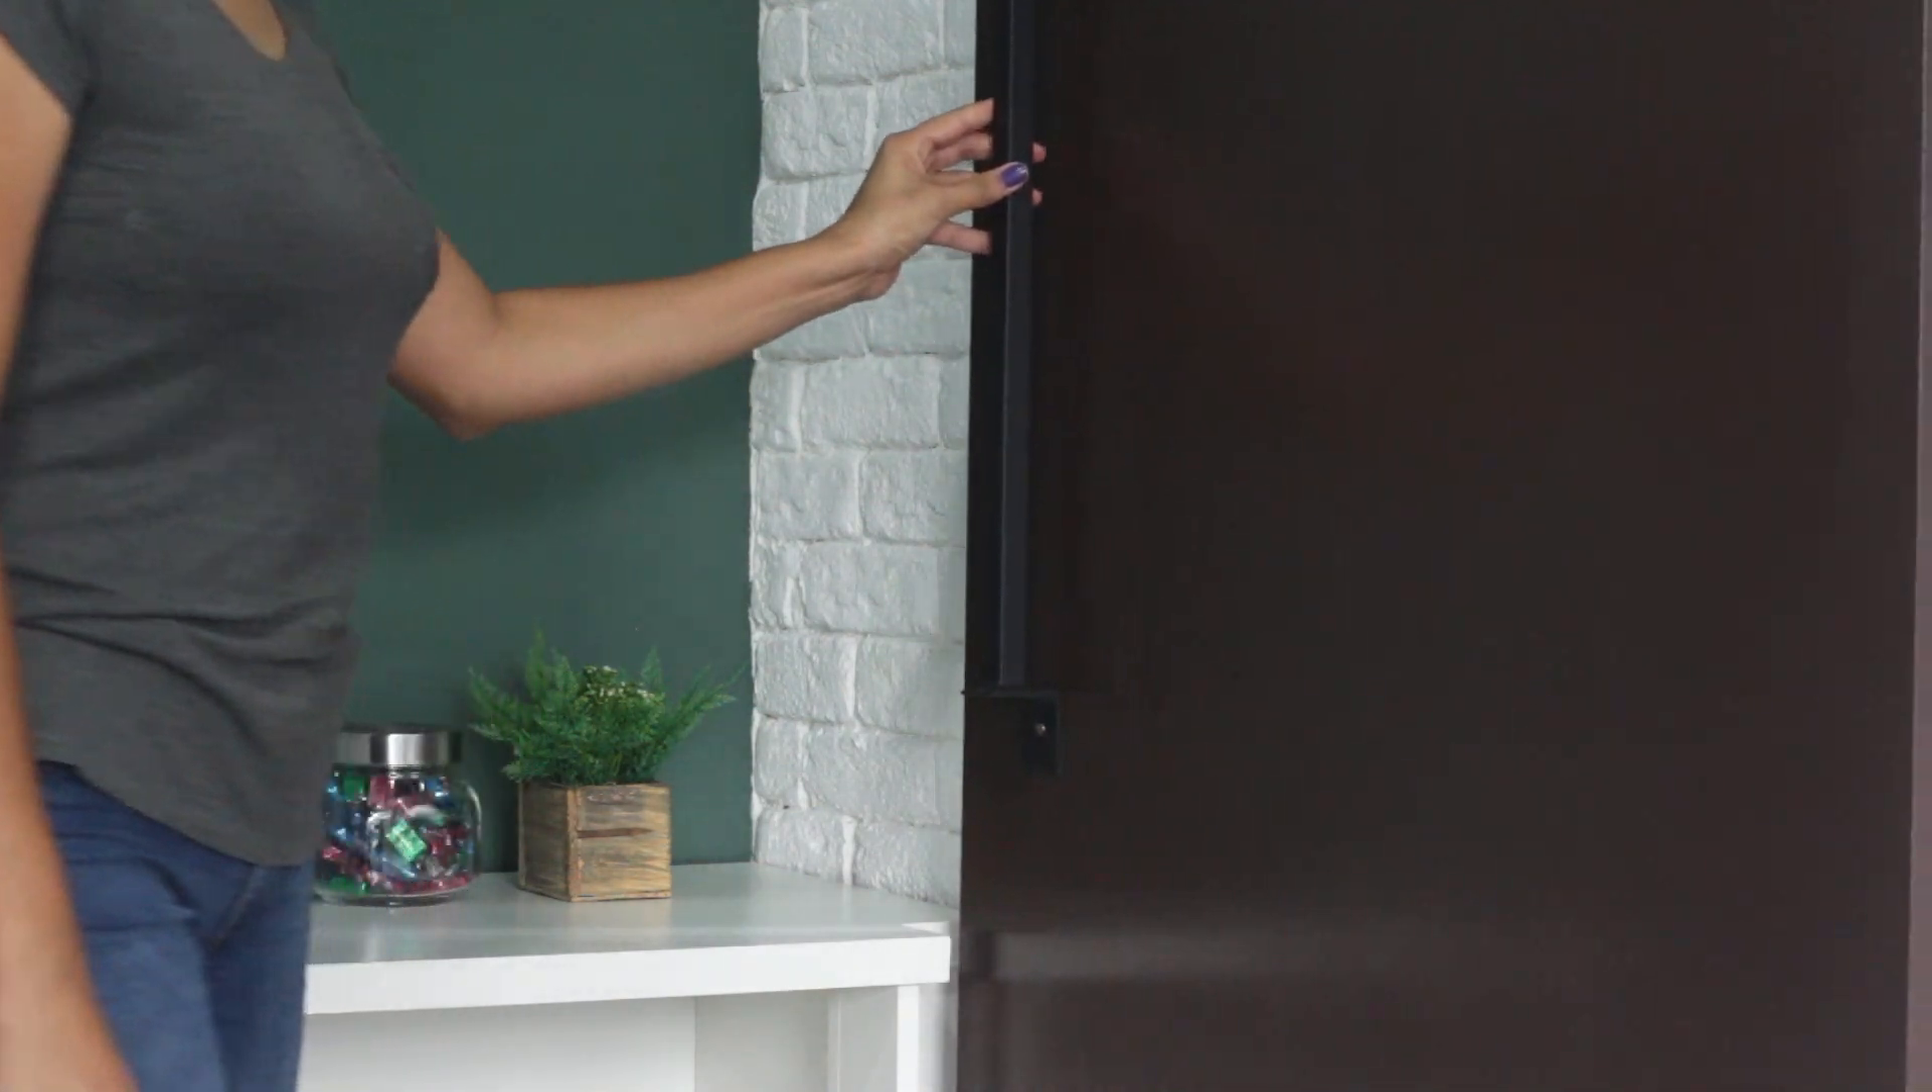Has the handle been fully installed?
Yes.